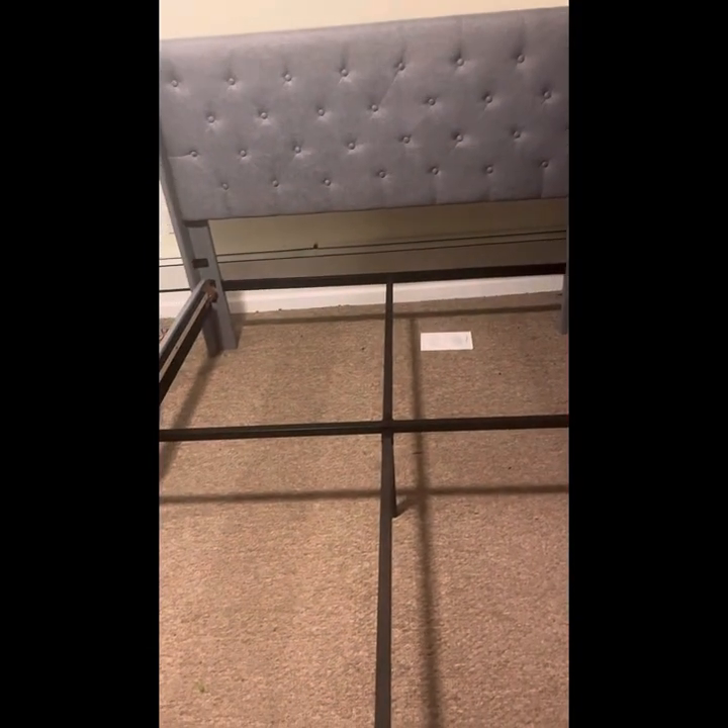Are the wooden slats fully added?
No.